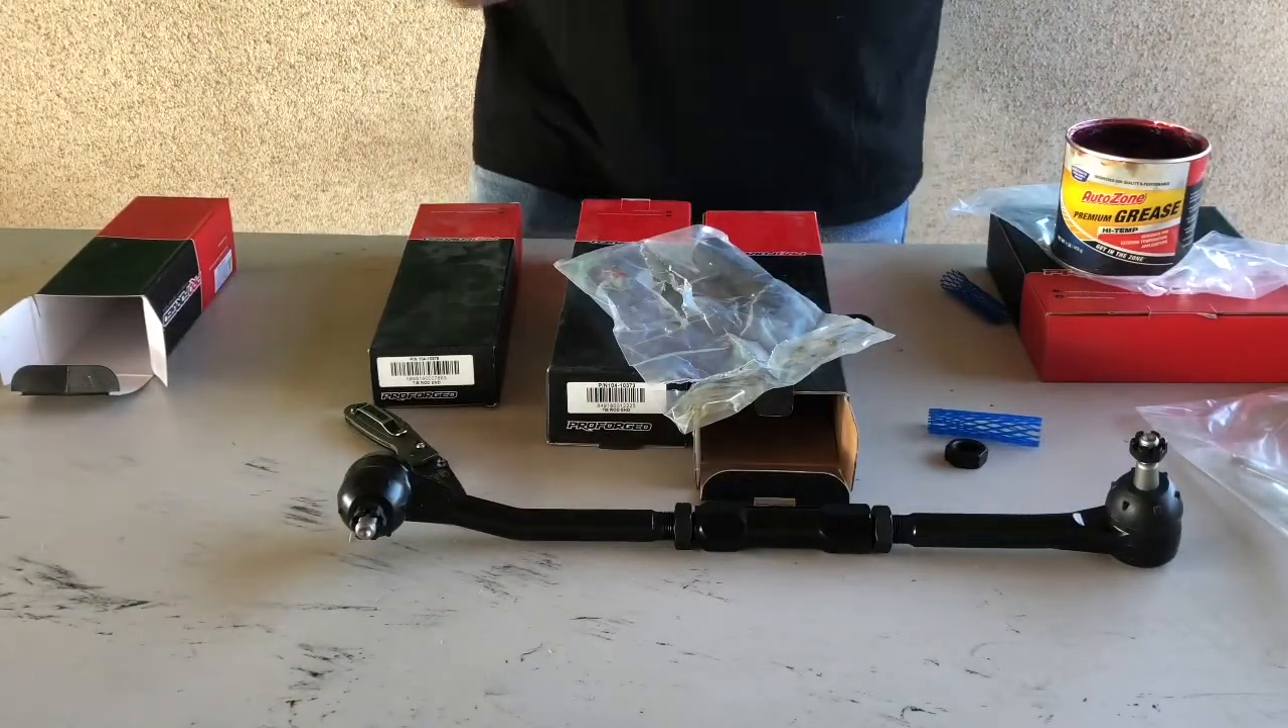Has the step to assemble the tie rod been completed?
Yes.